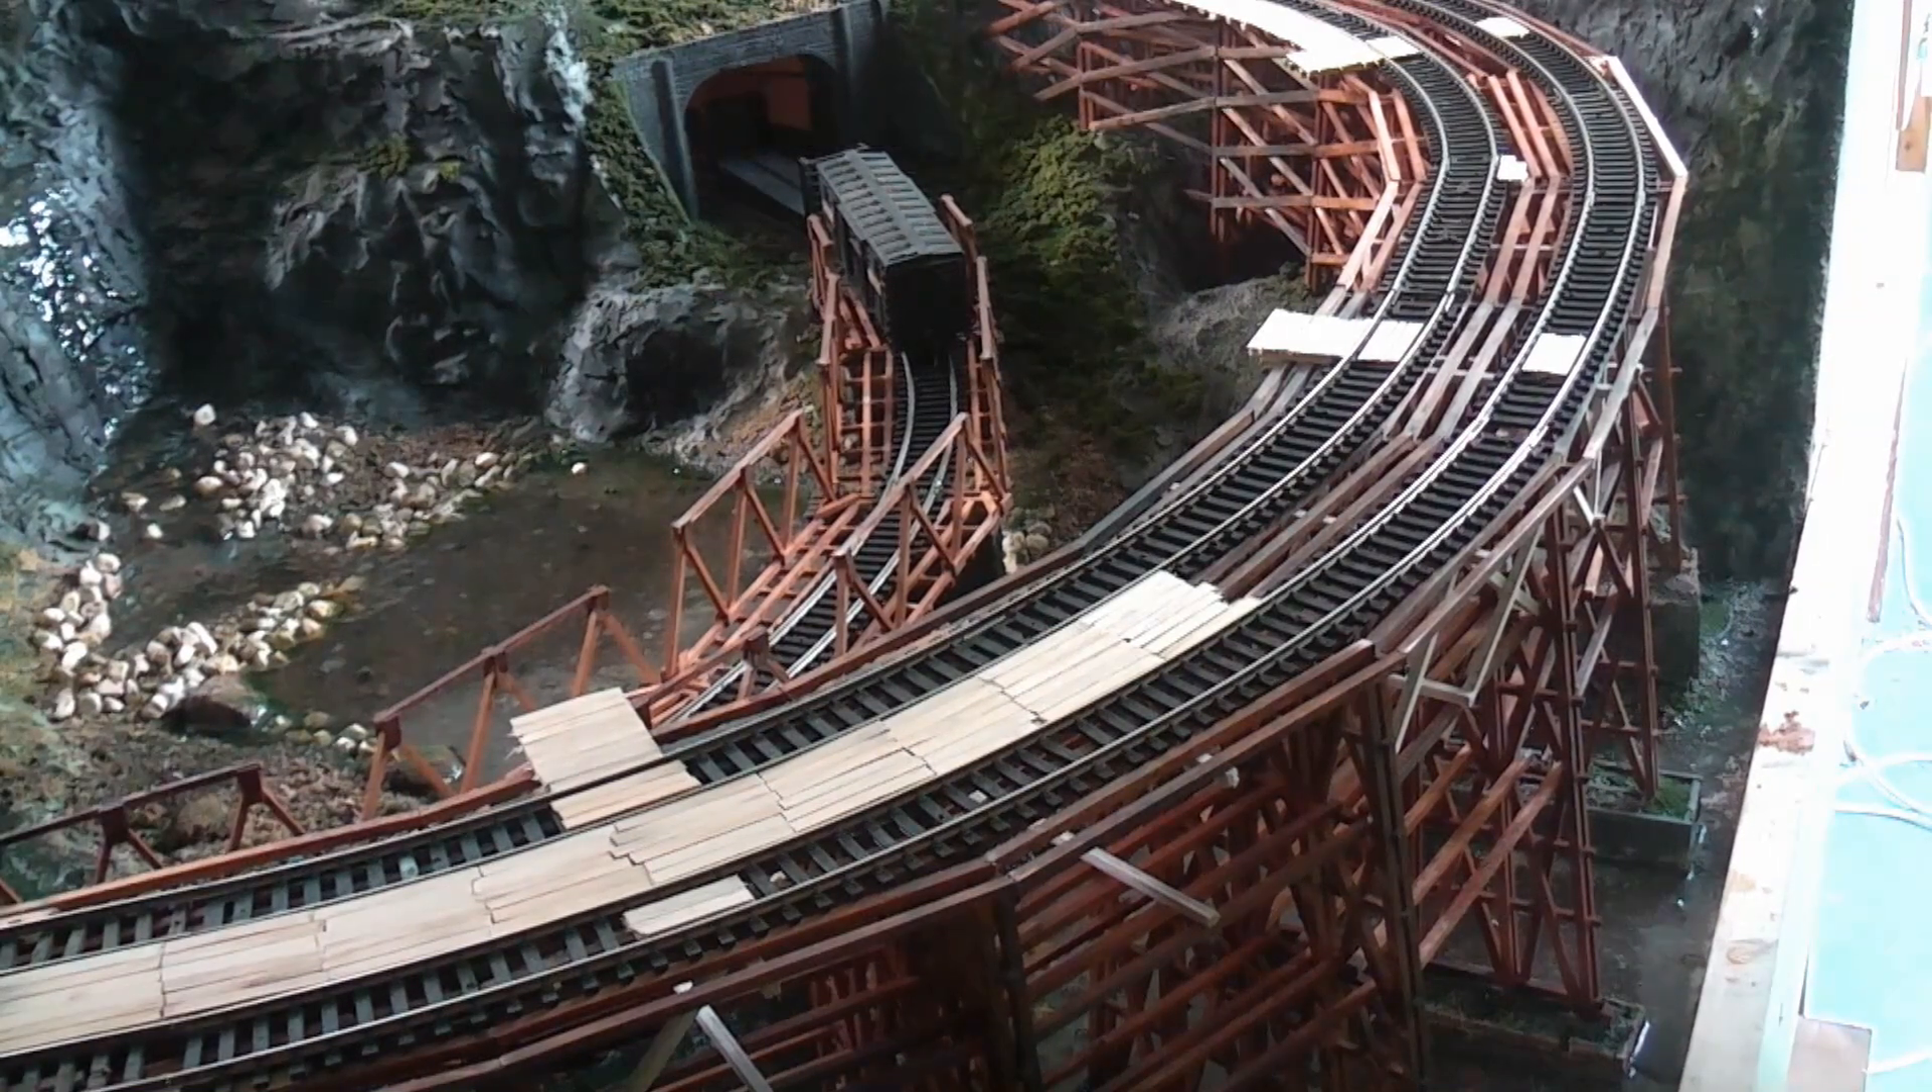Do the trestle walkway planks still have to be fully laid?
Yes.